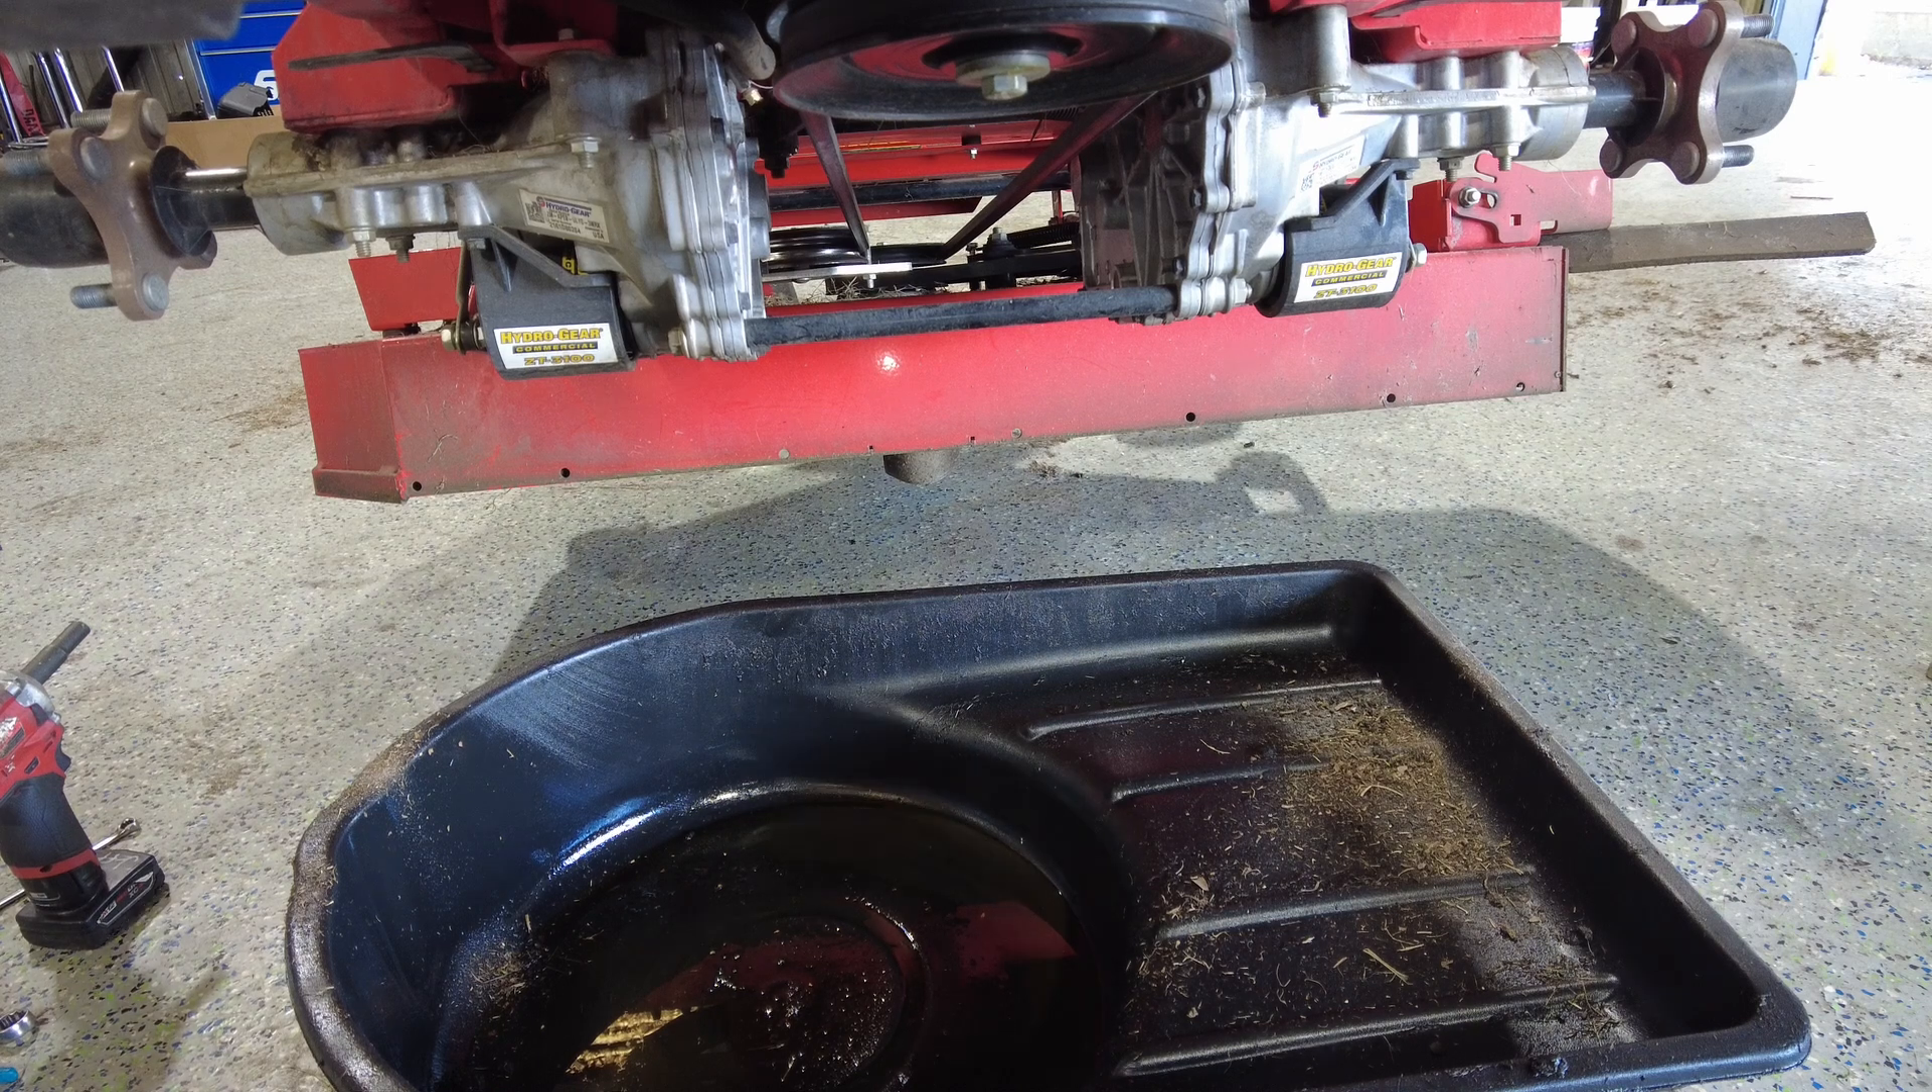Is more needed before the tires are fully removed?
No.